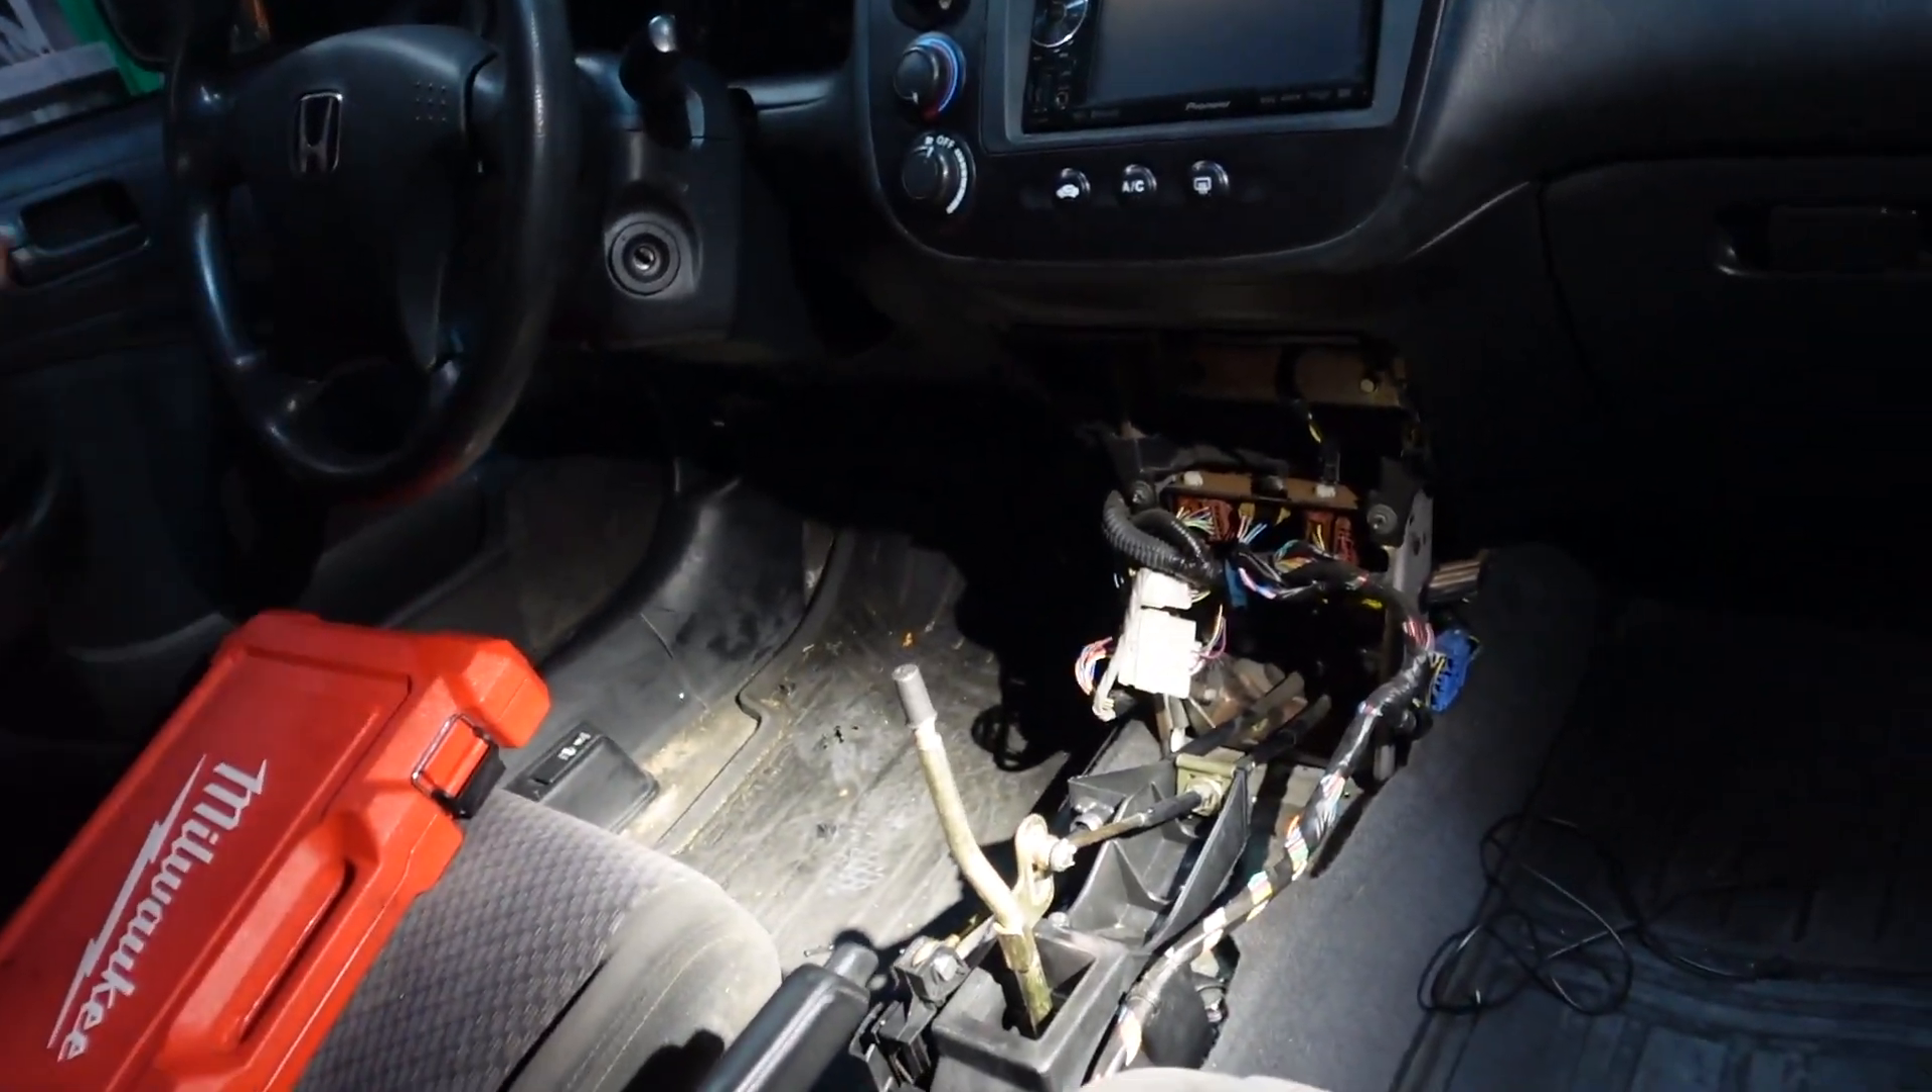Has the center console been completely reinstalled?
No.